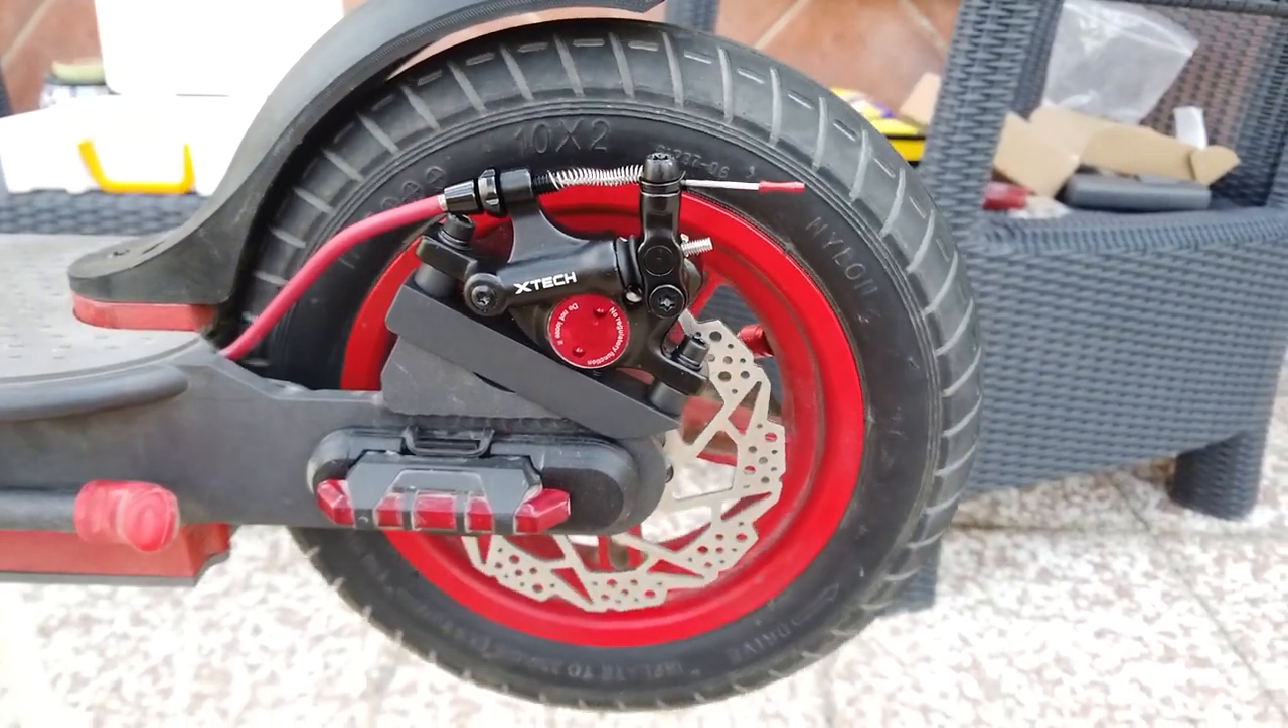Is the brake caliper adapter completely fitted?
Yes.